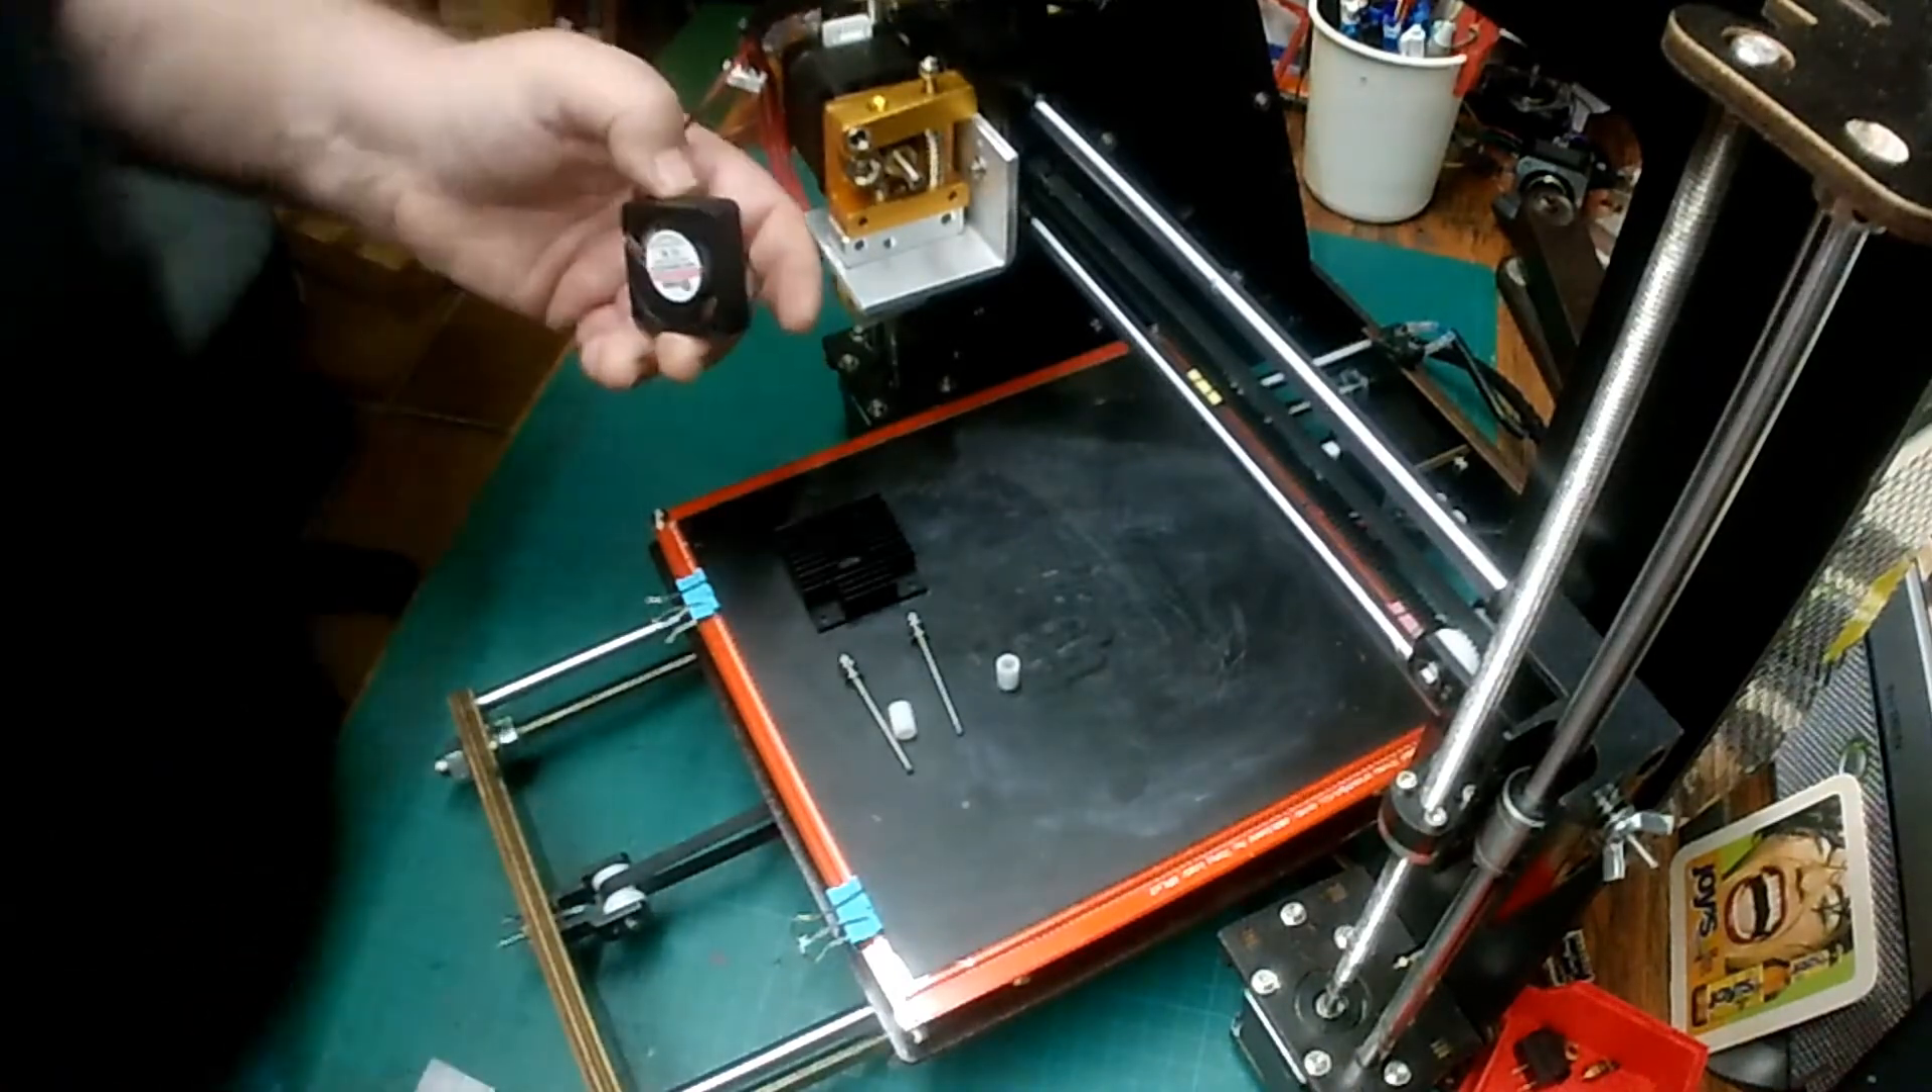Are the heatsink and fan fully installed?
No.